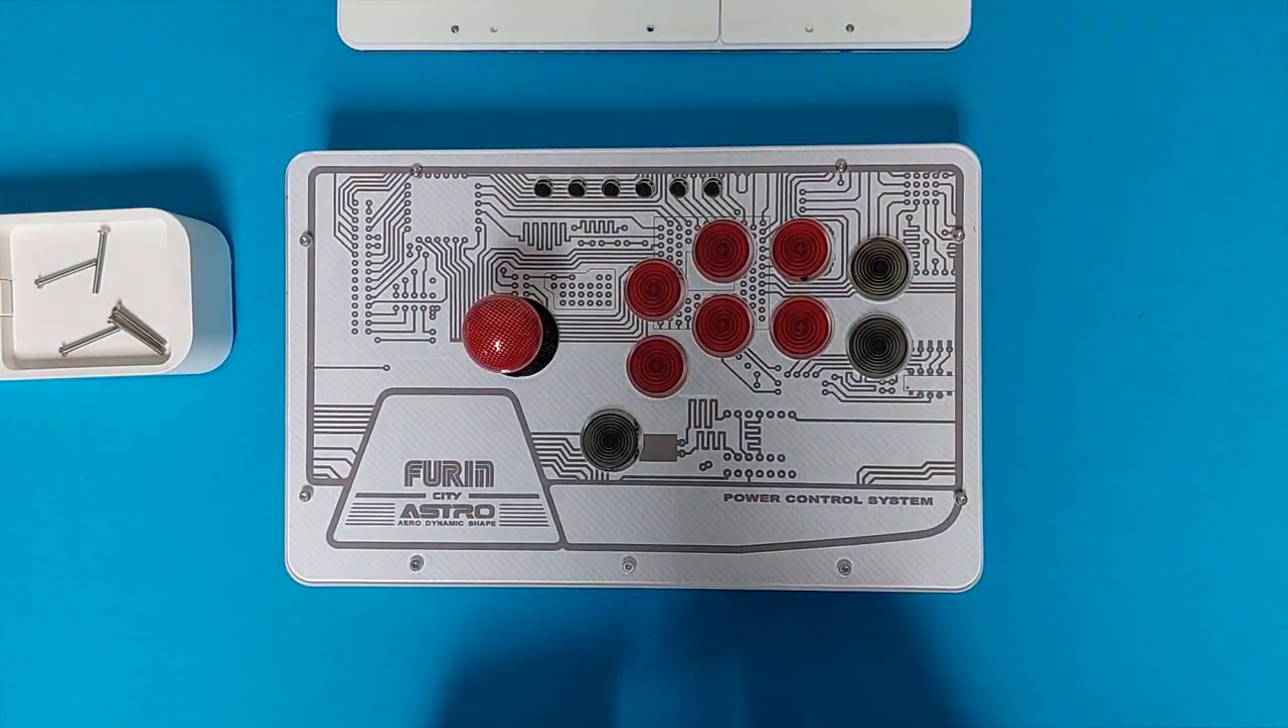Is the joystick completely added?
Yes.